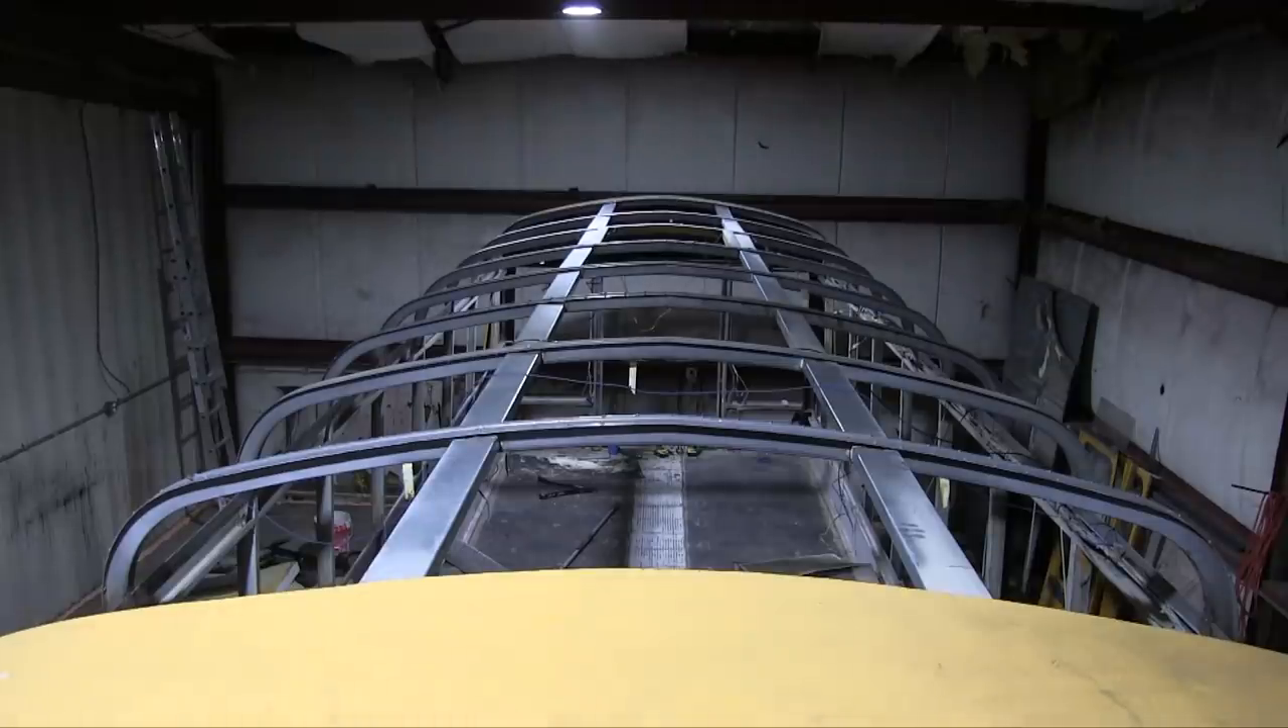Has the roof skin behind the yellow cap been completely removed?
Yes.